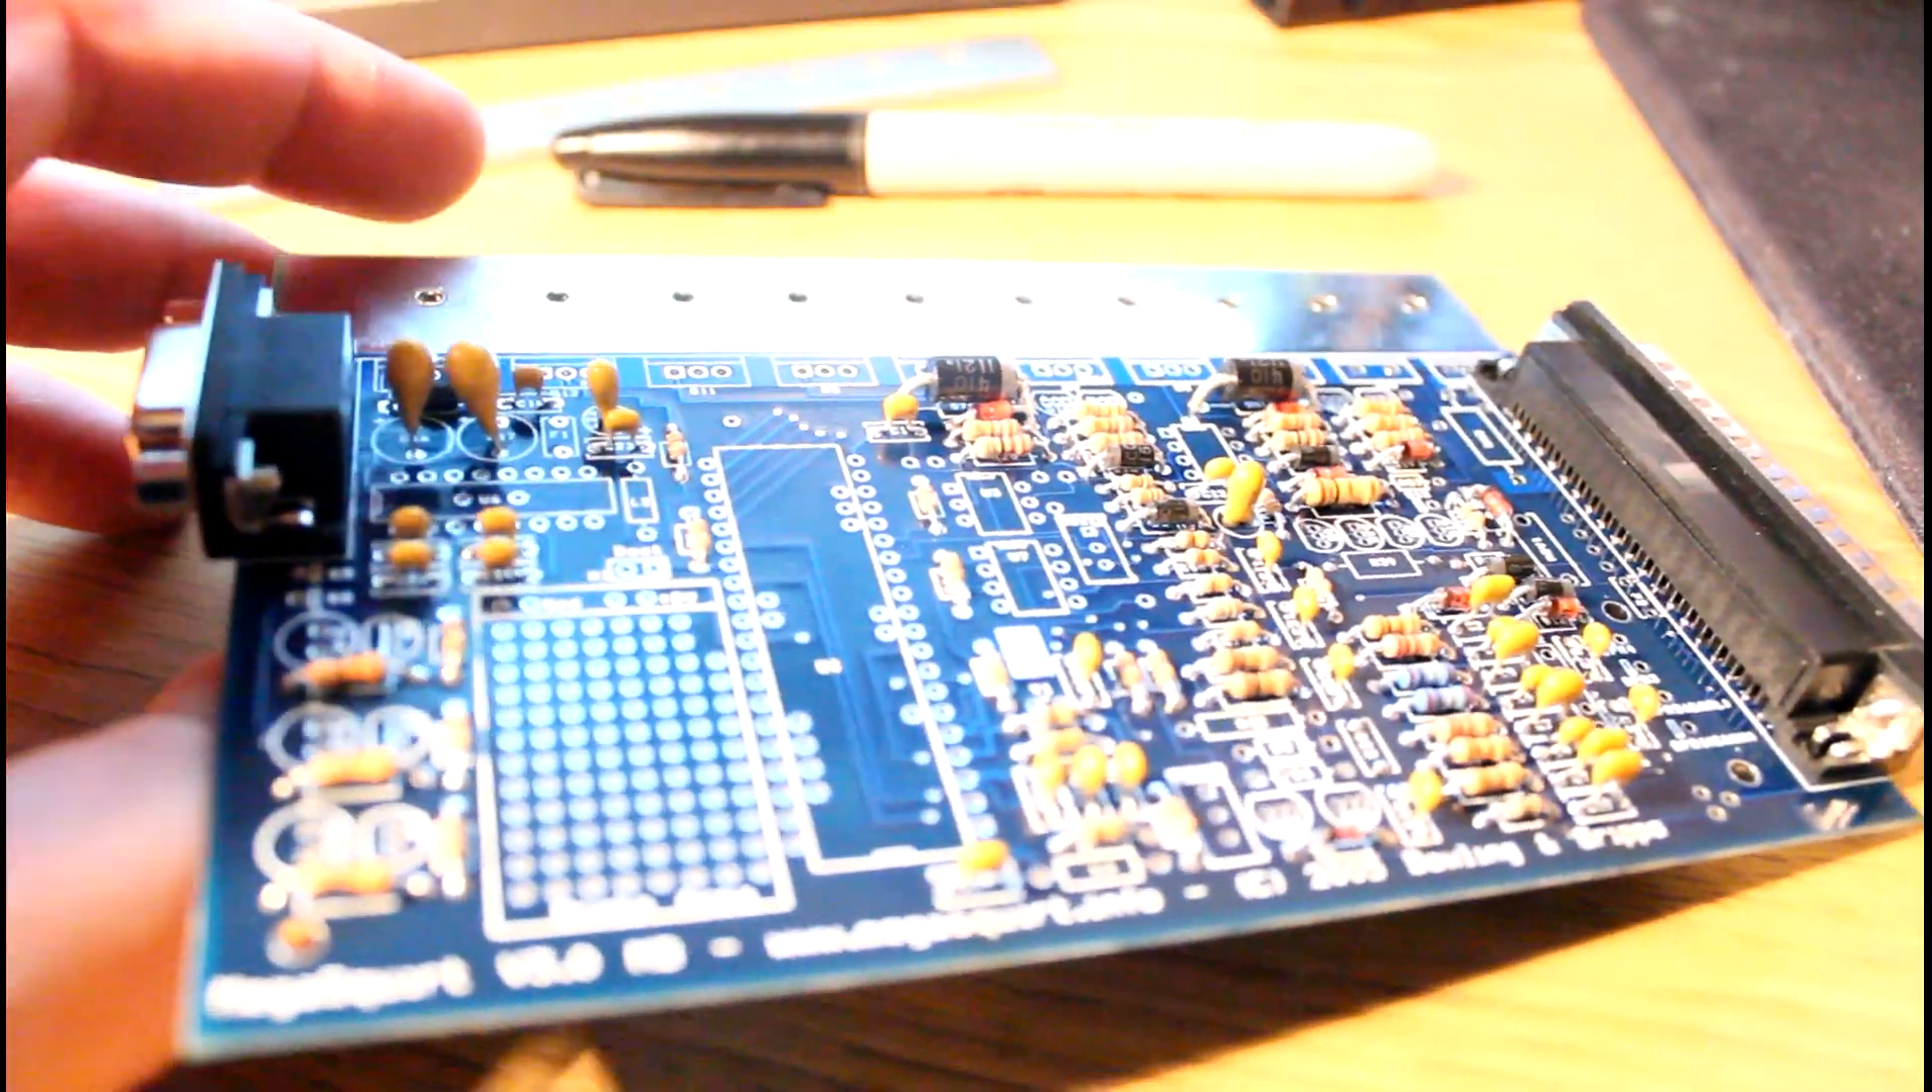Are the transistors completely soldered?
No.